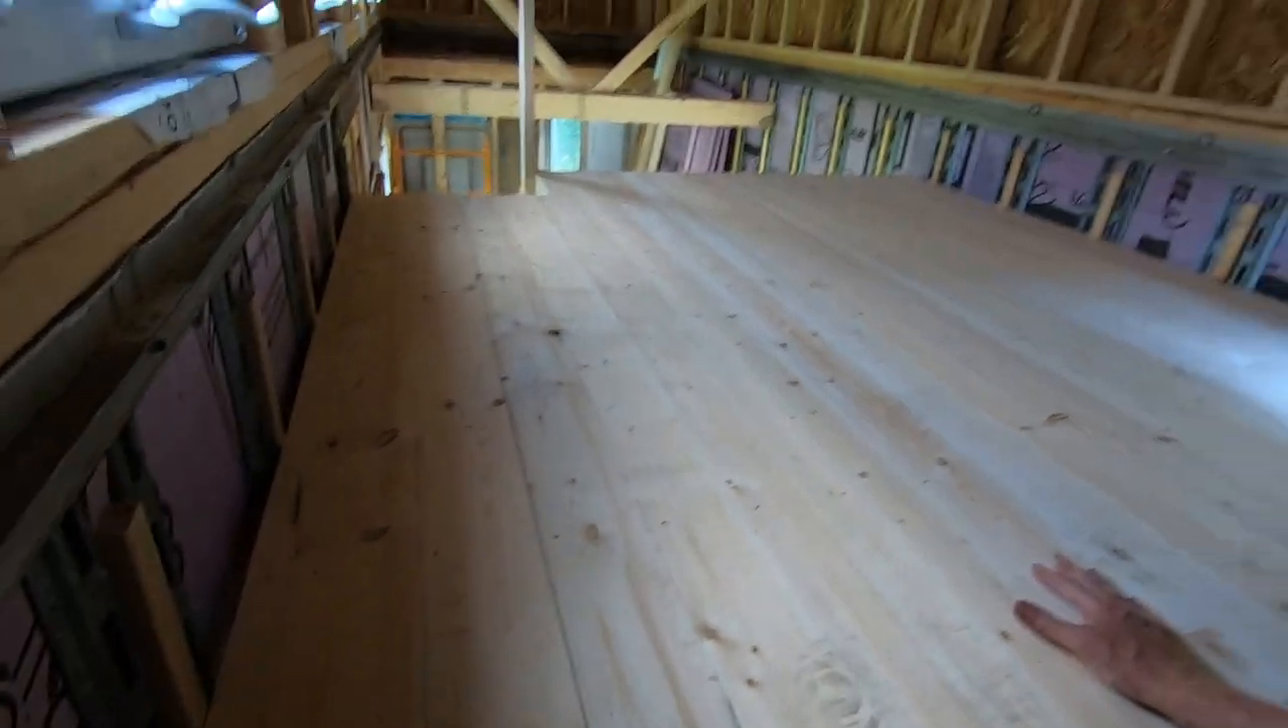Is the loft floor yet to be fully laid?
No.